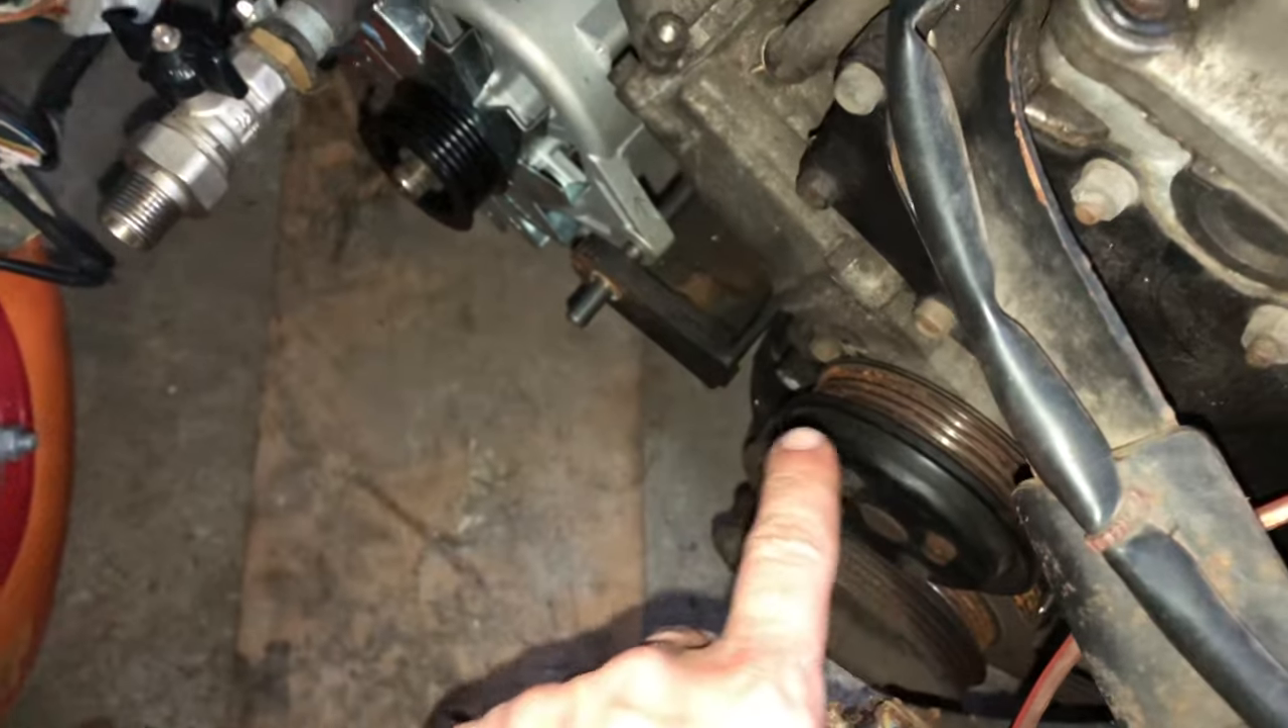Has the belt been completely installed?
No.